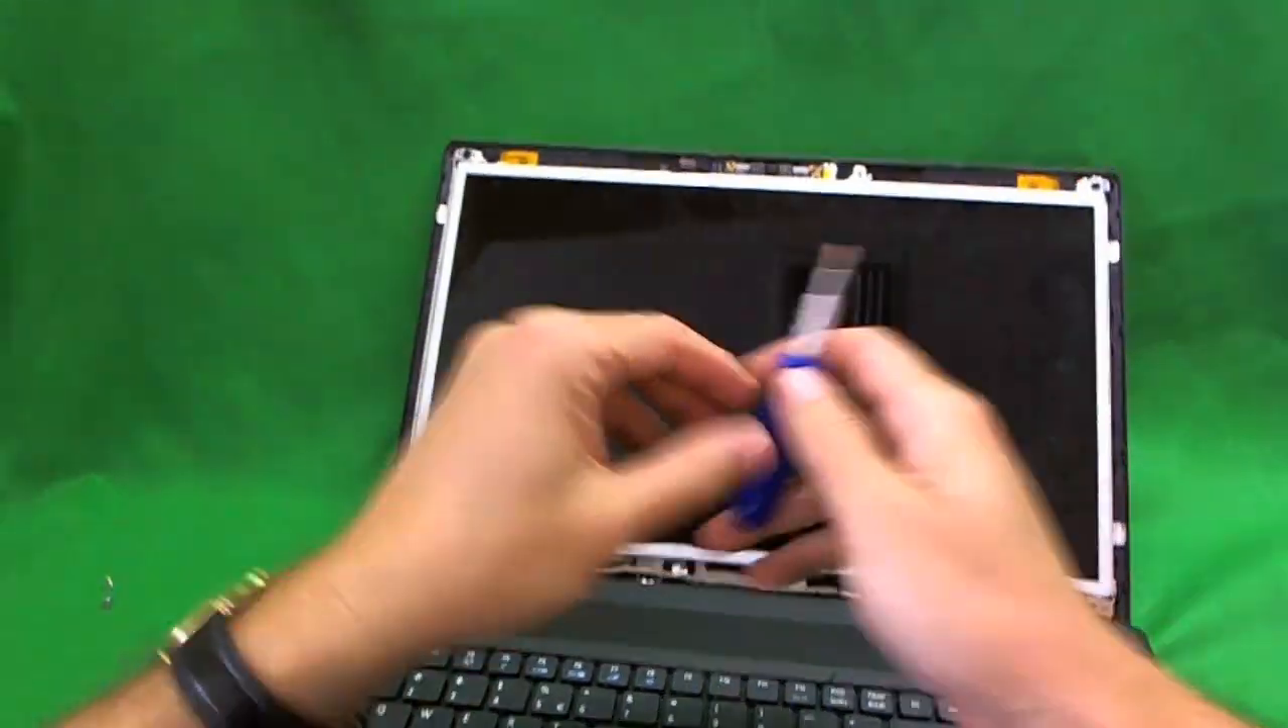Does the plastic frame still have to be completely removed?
No.